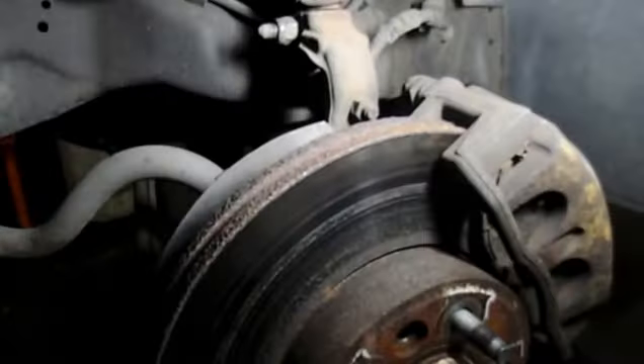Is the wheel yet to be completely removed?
No.